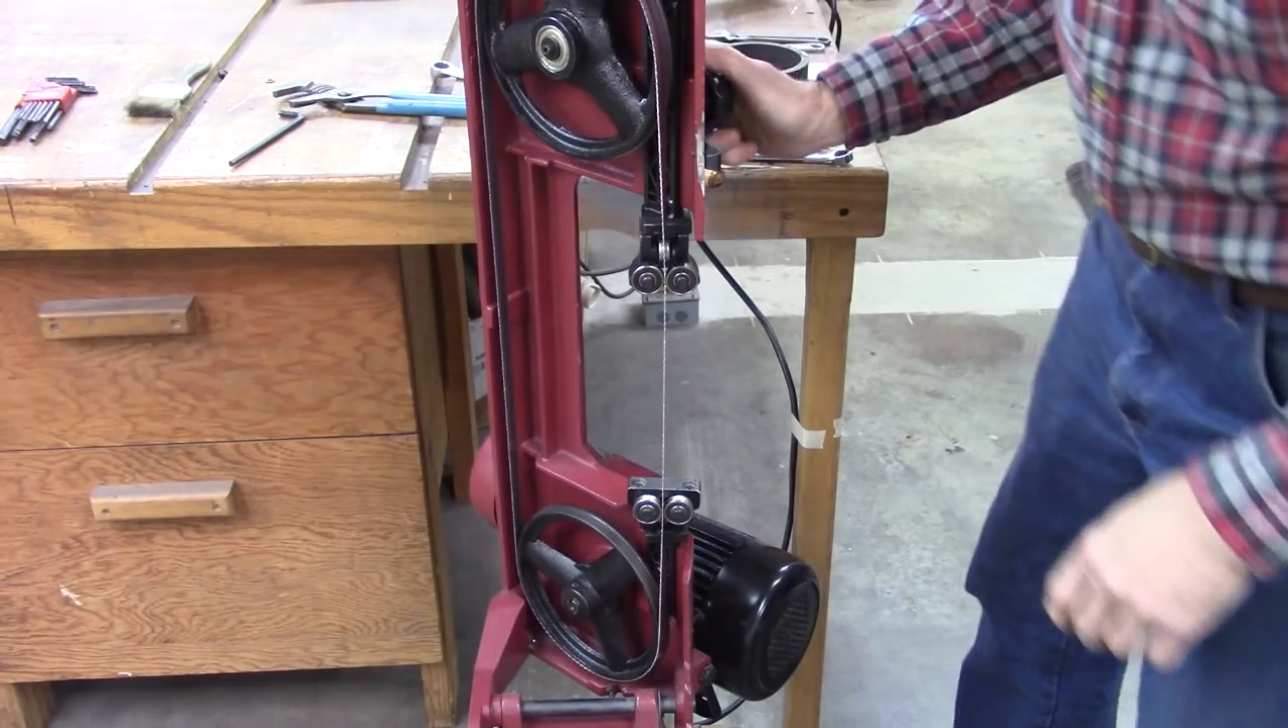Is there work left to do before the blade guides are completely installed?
No.